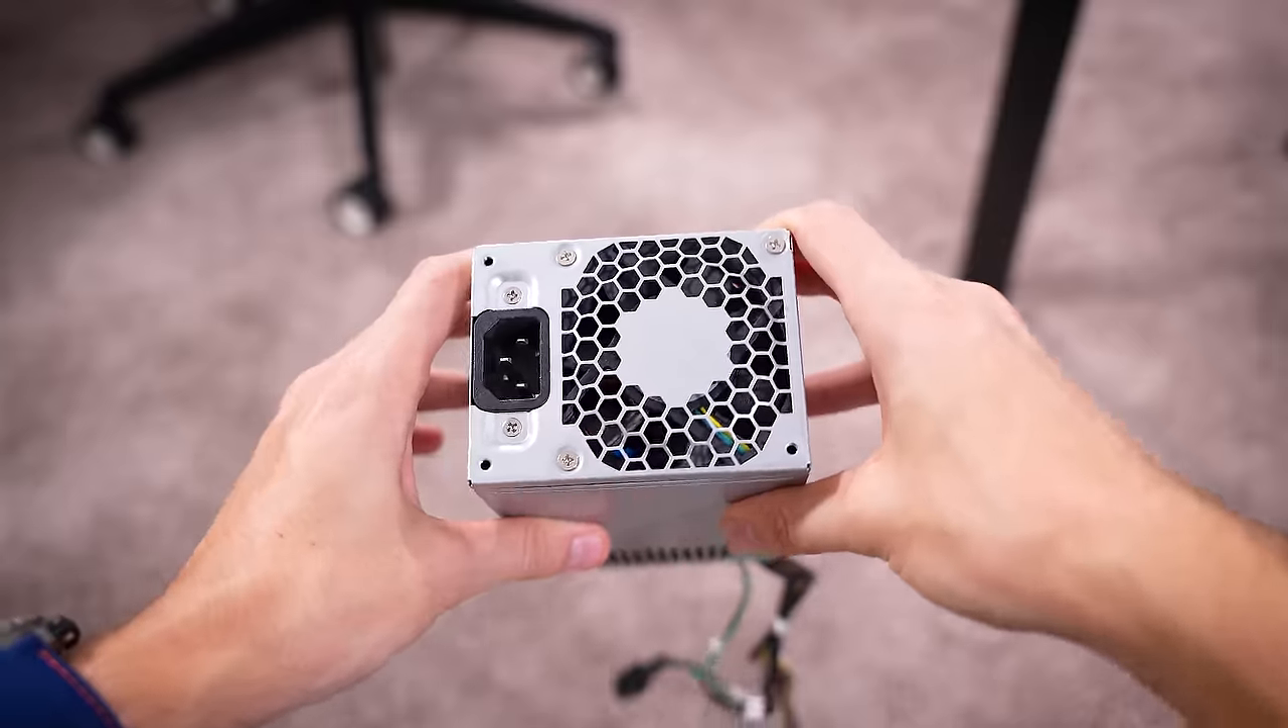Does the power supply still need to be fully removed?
No.